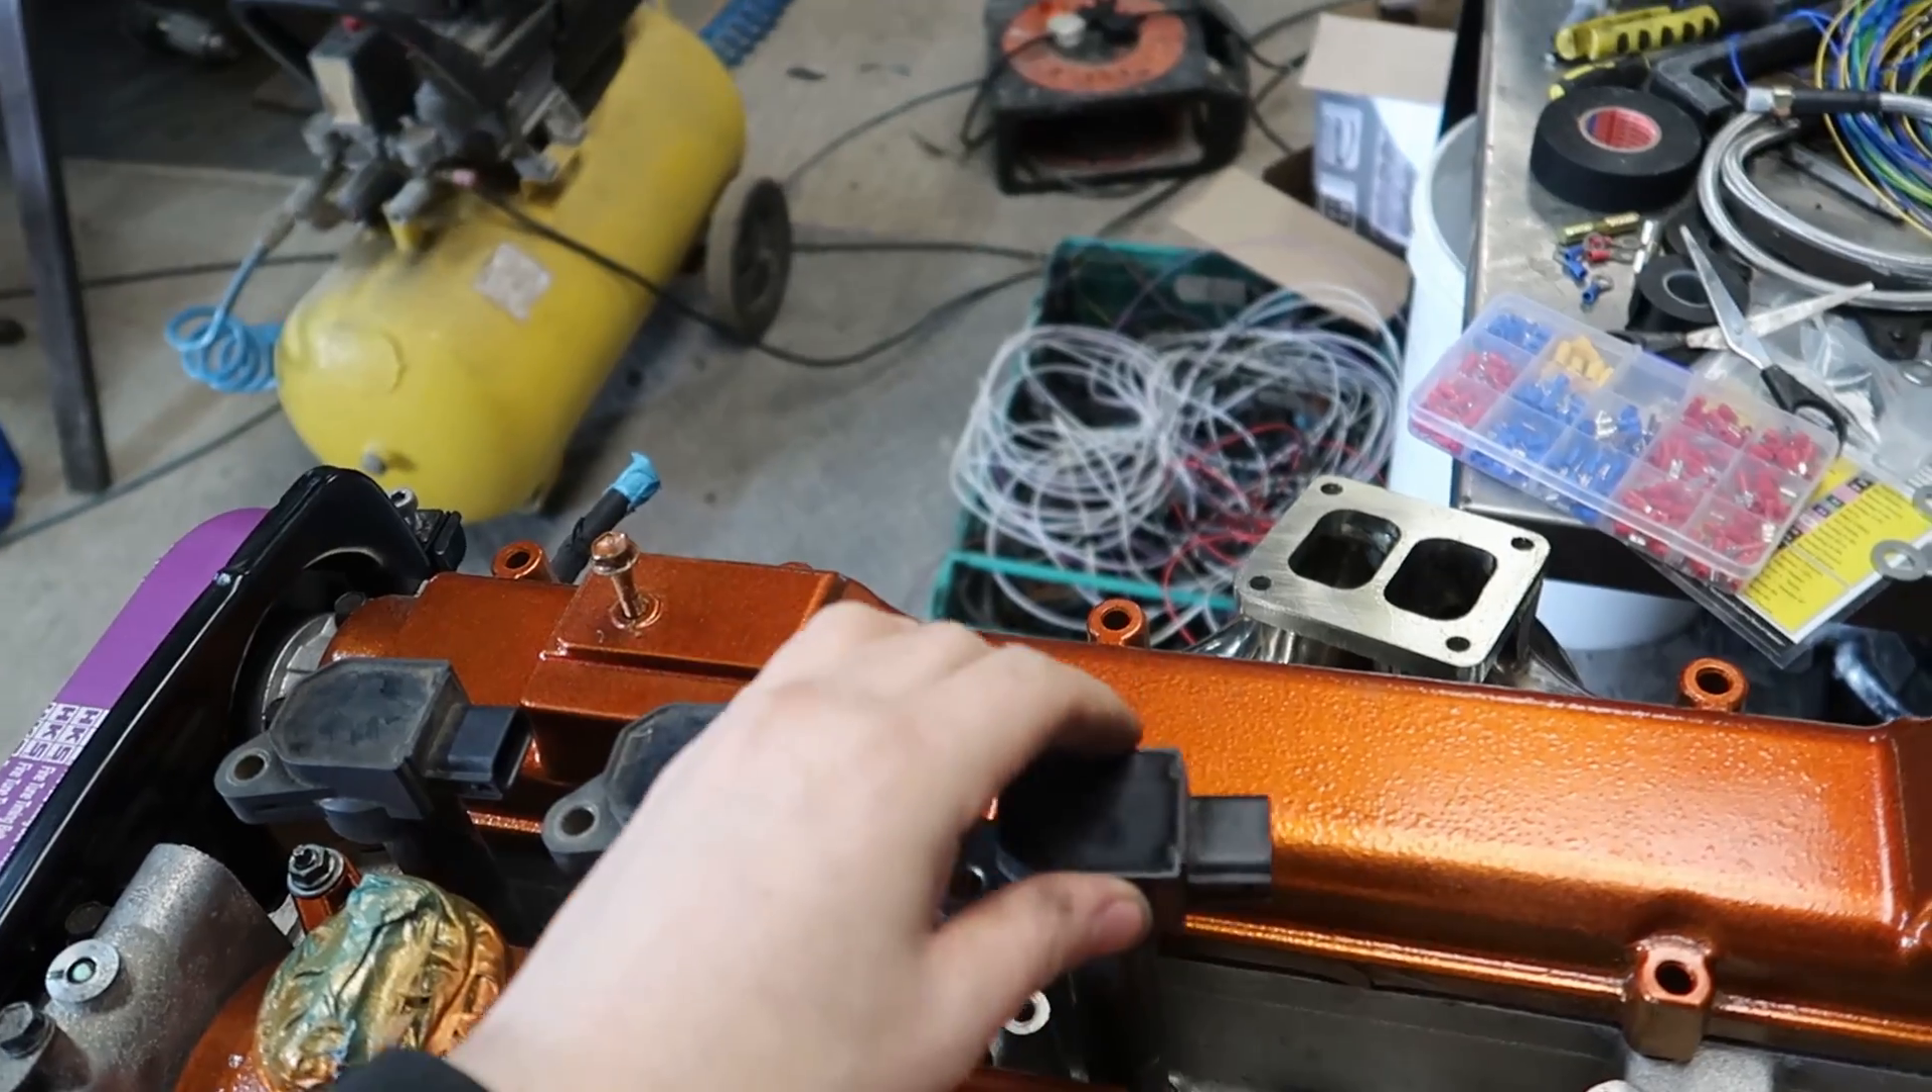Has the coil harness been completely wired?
No.